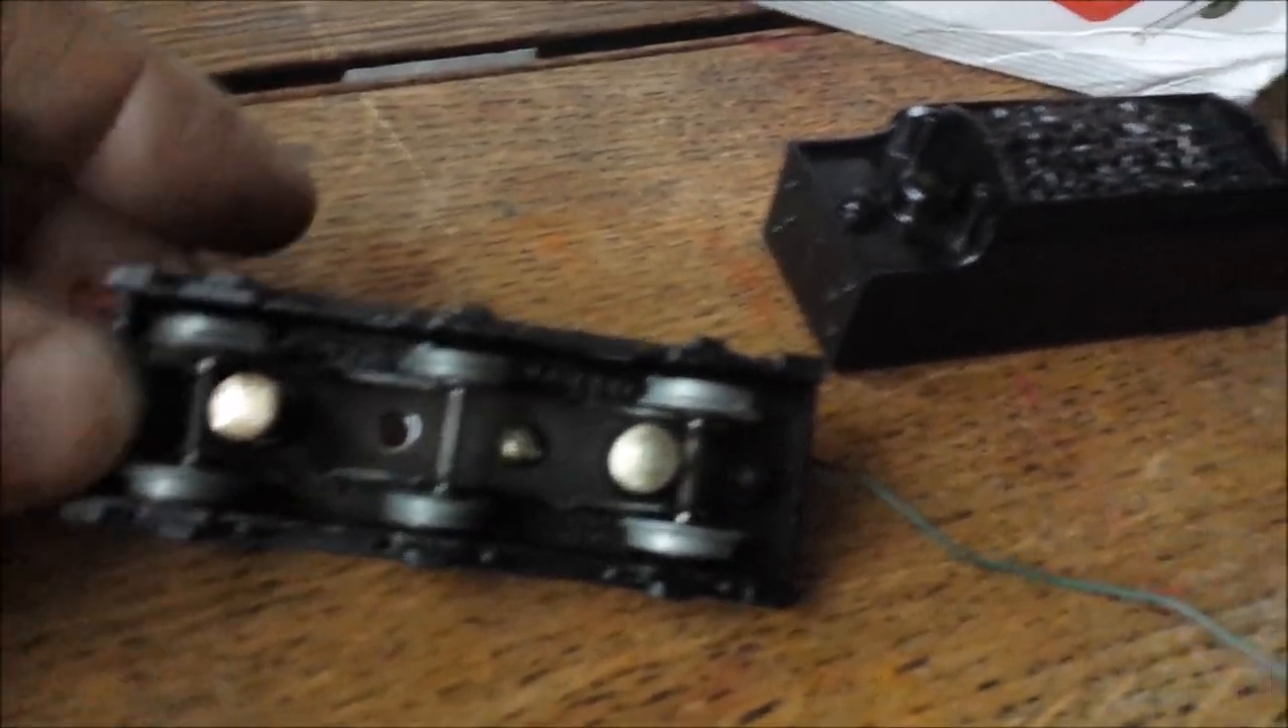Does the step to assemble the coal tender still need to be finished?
Yes.